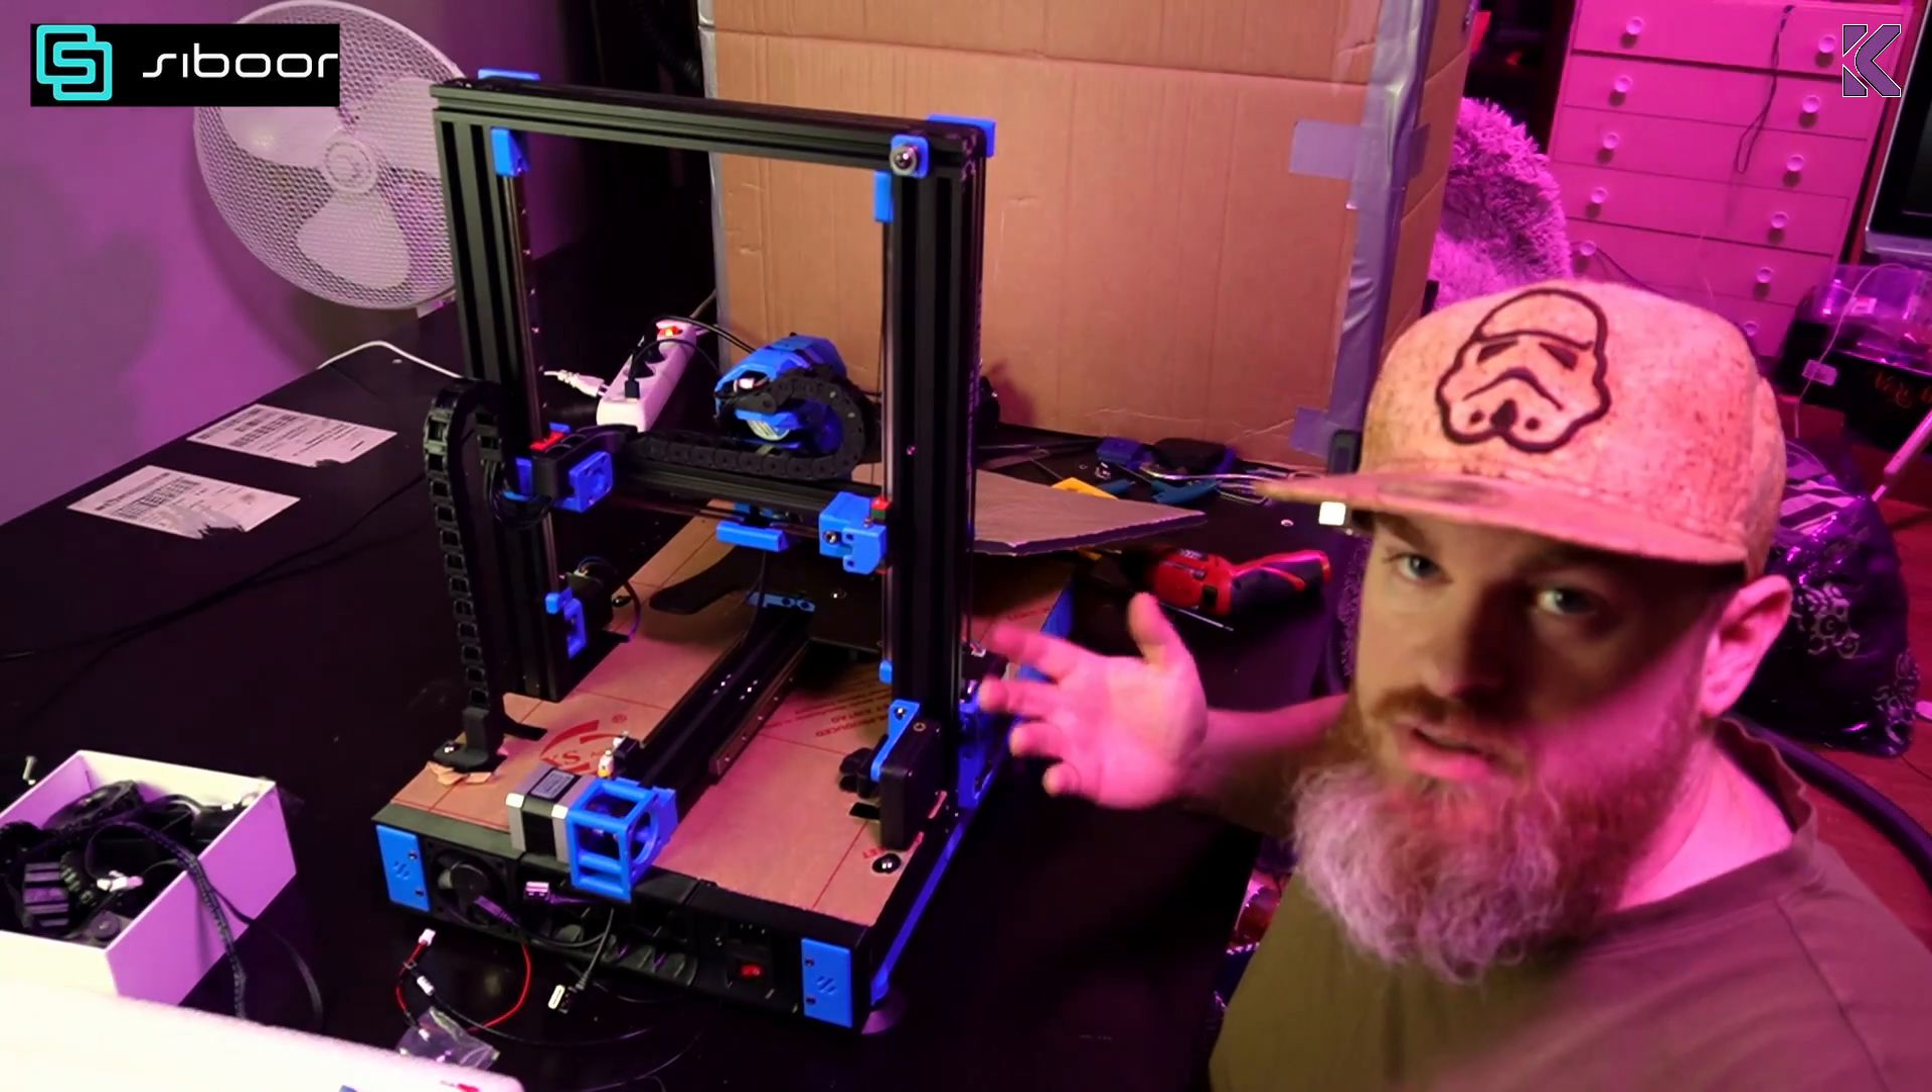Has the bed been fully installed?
No.